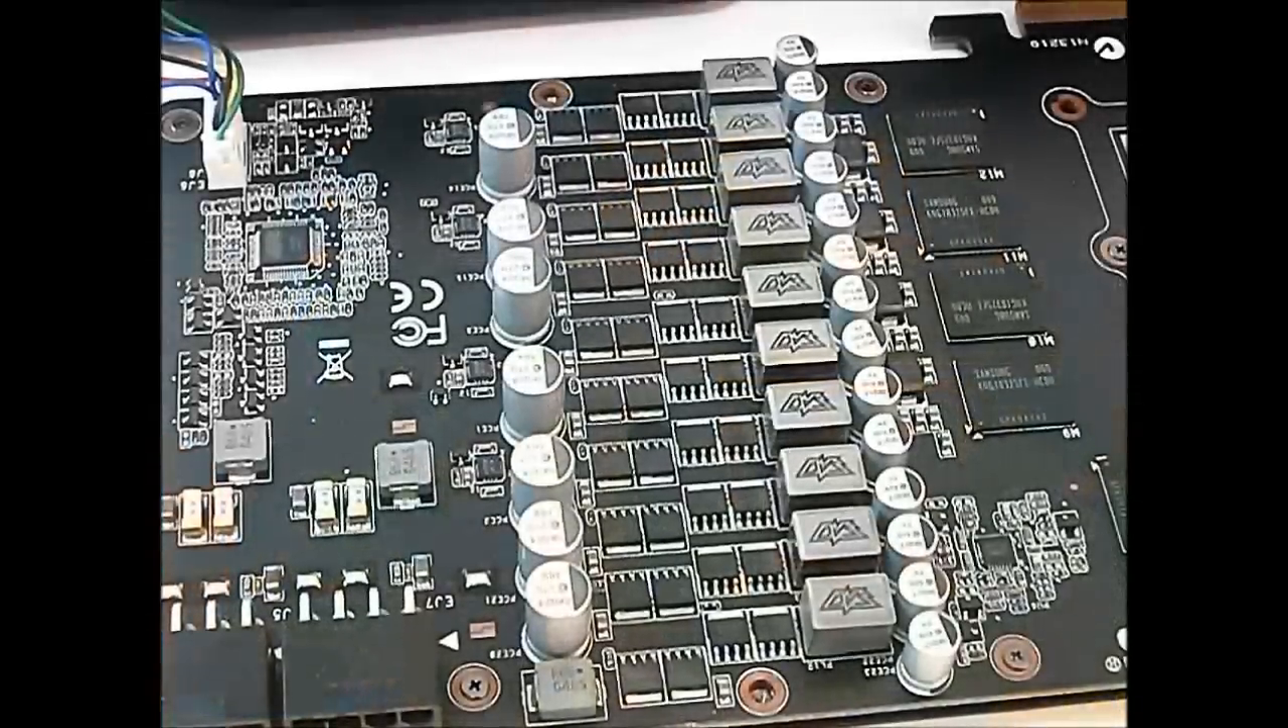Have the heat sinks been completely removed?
Yes.